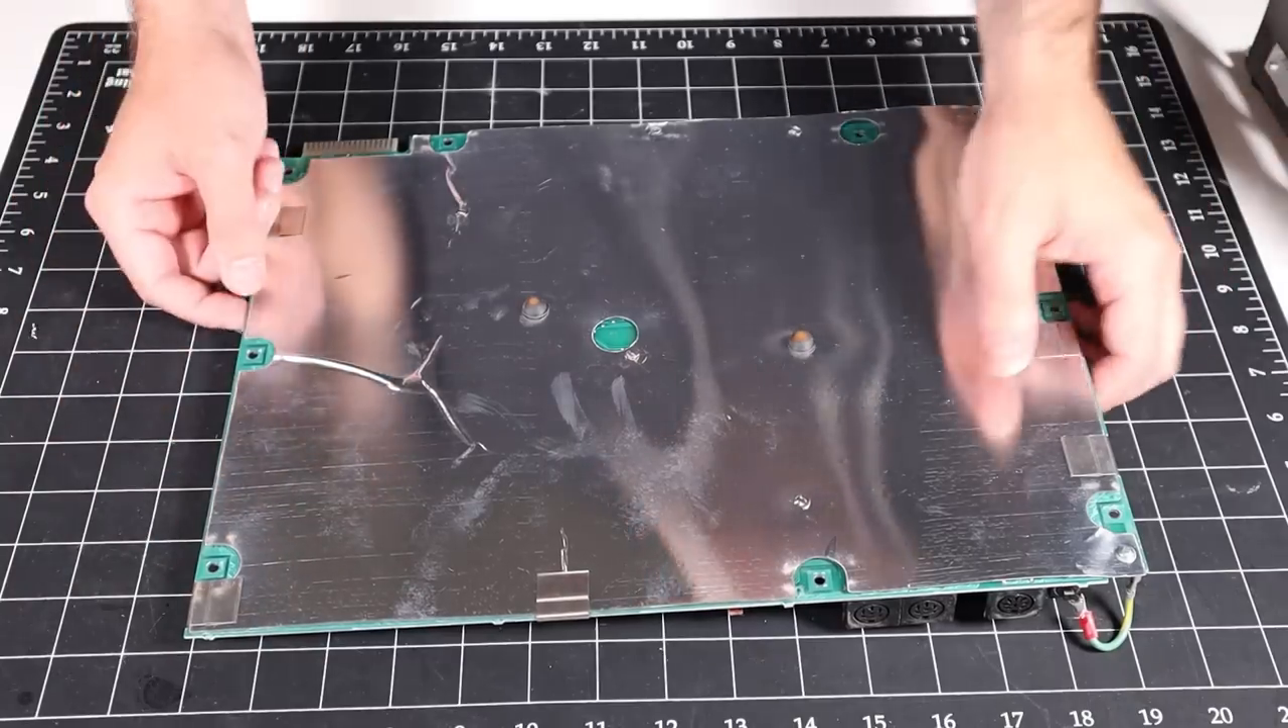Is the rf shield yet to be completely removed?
Yes.